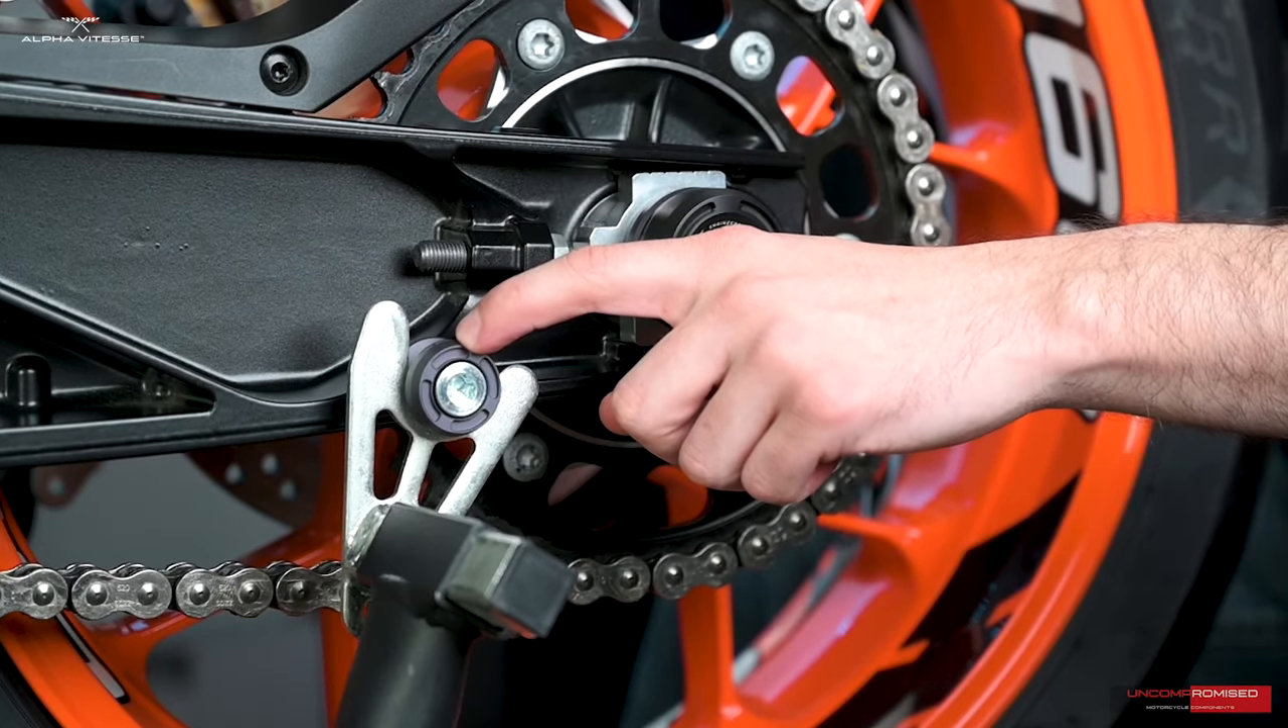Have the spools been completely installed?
Yes.